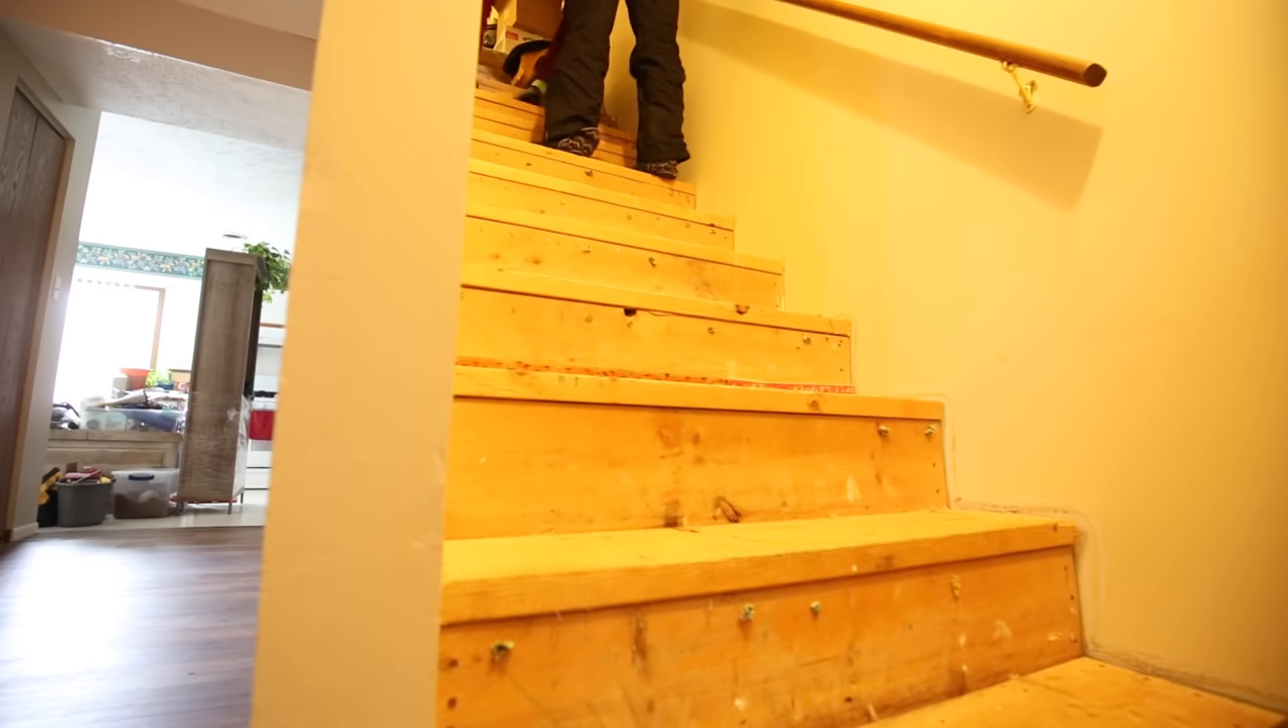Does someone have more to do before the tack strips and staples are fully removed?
Yes.